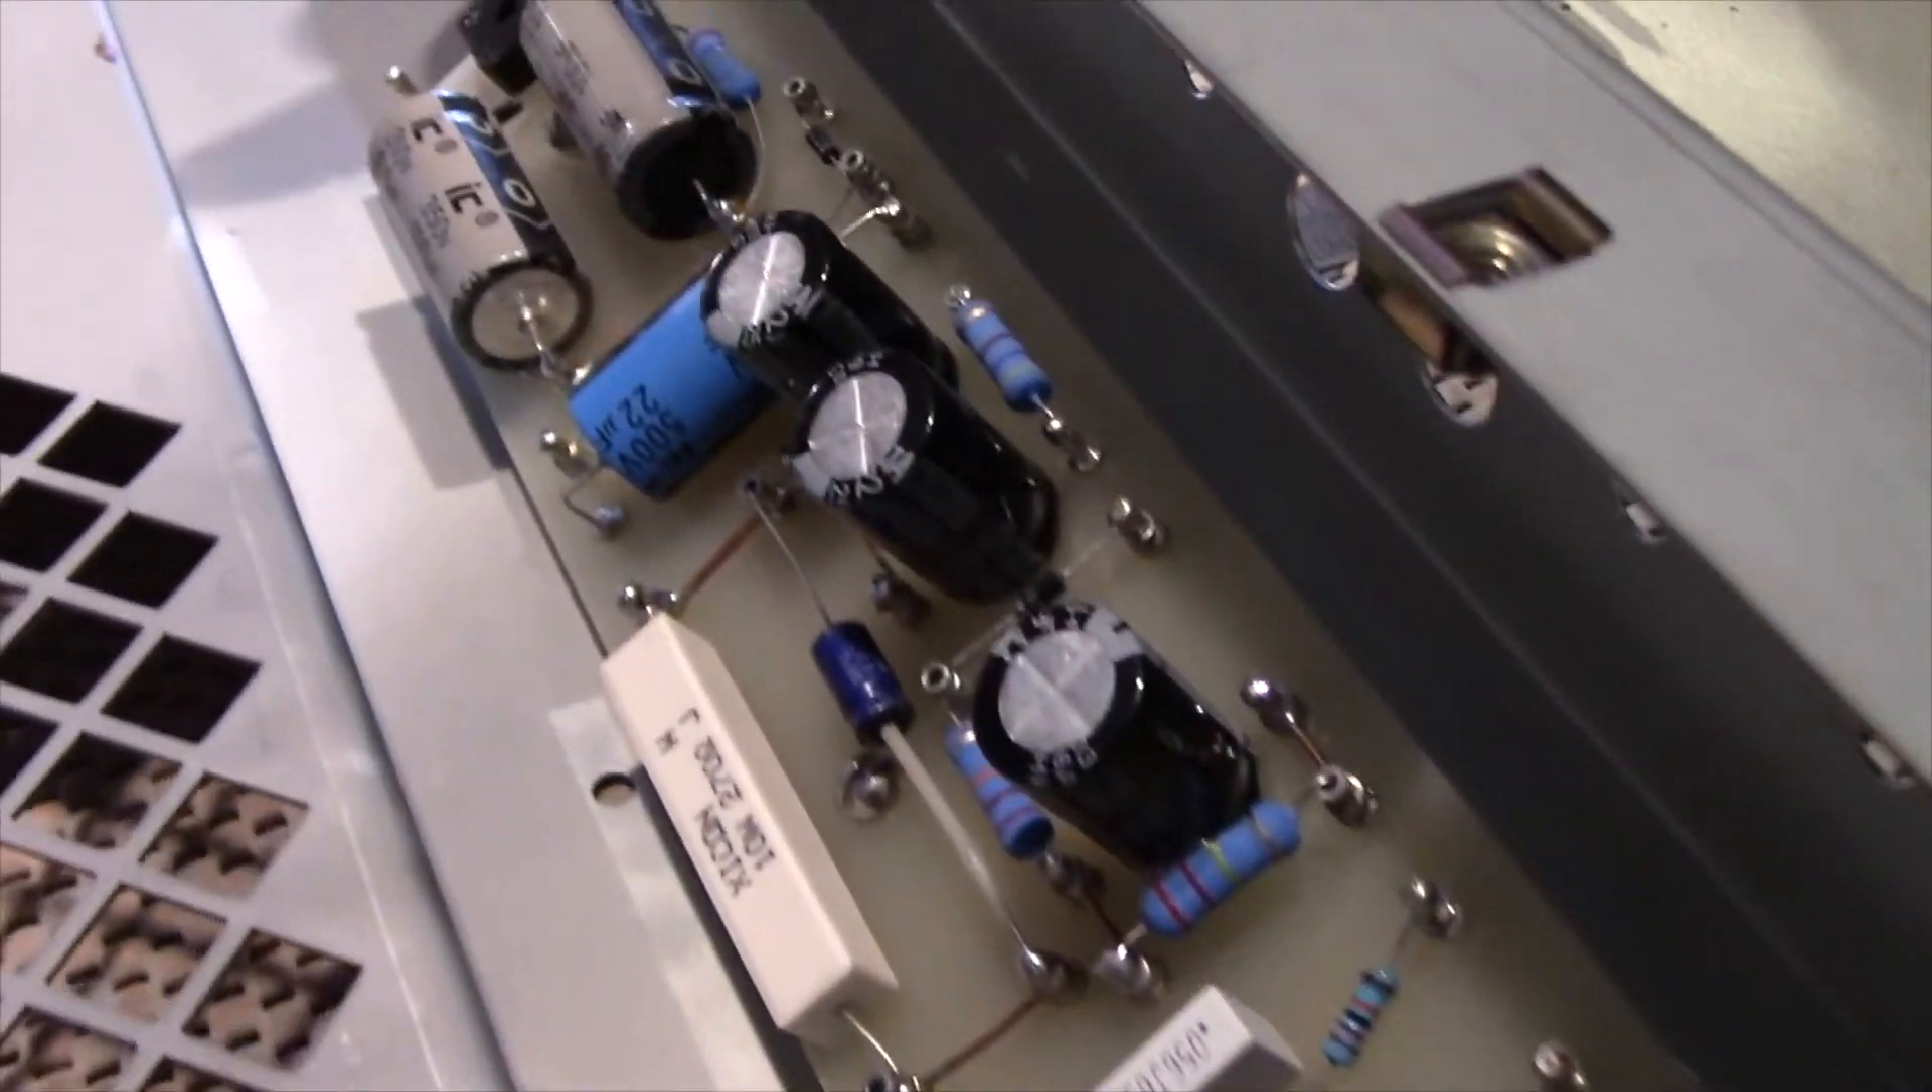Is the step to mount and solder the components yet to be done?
No.